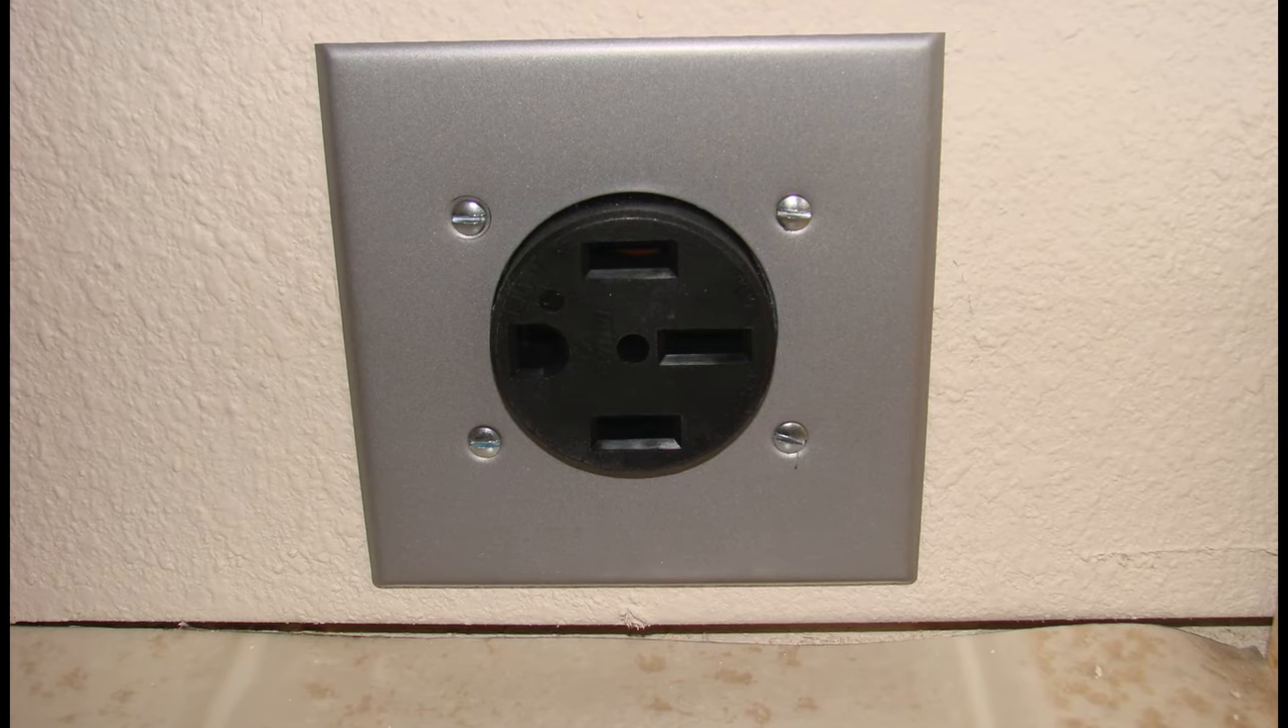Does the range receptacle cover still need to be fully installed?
No.